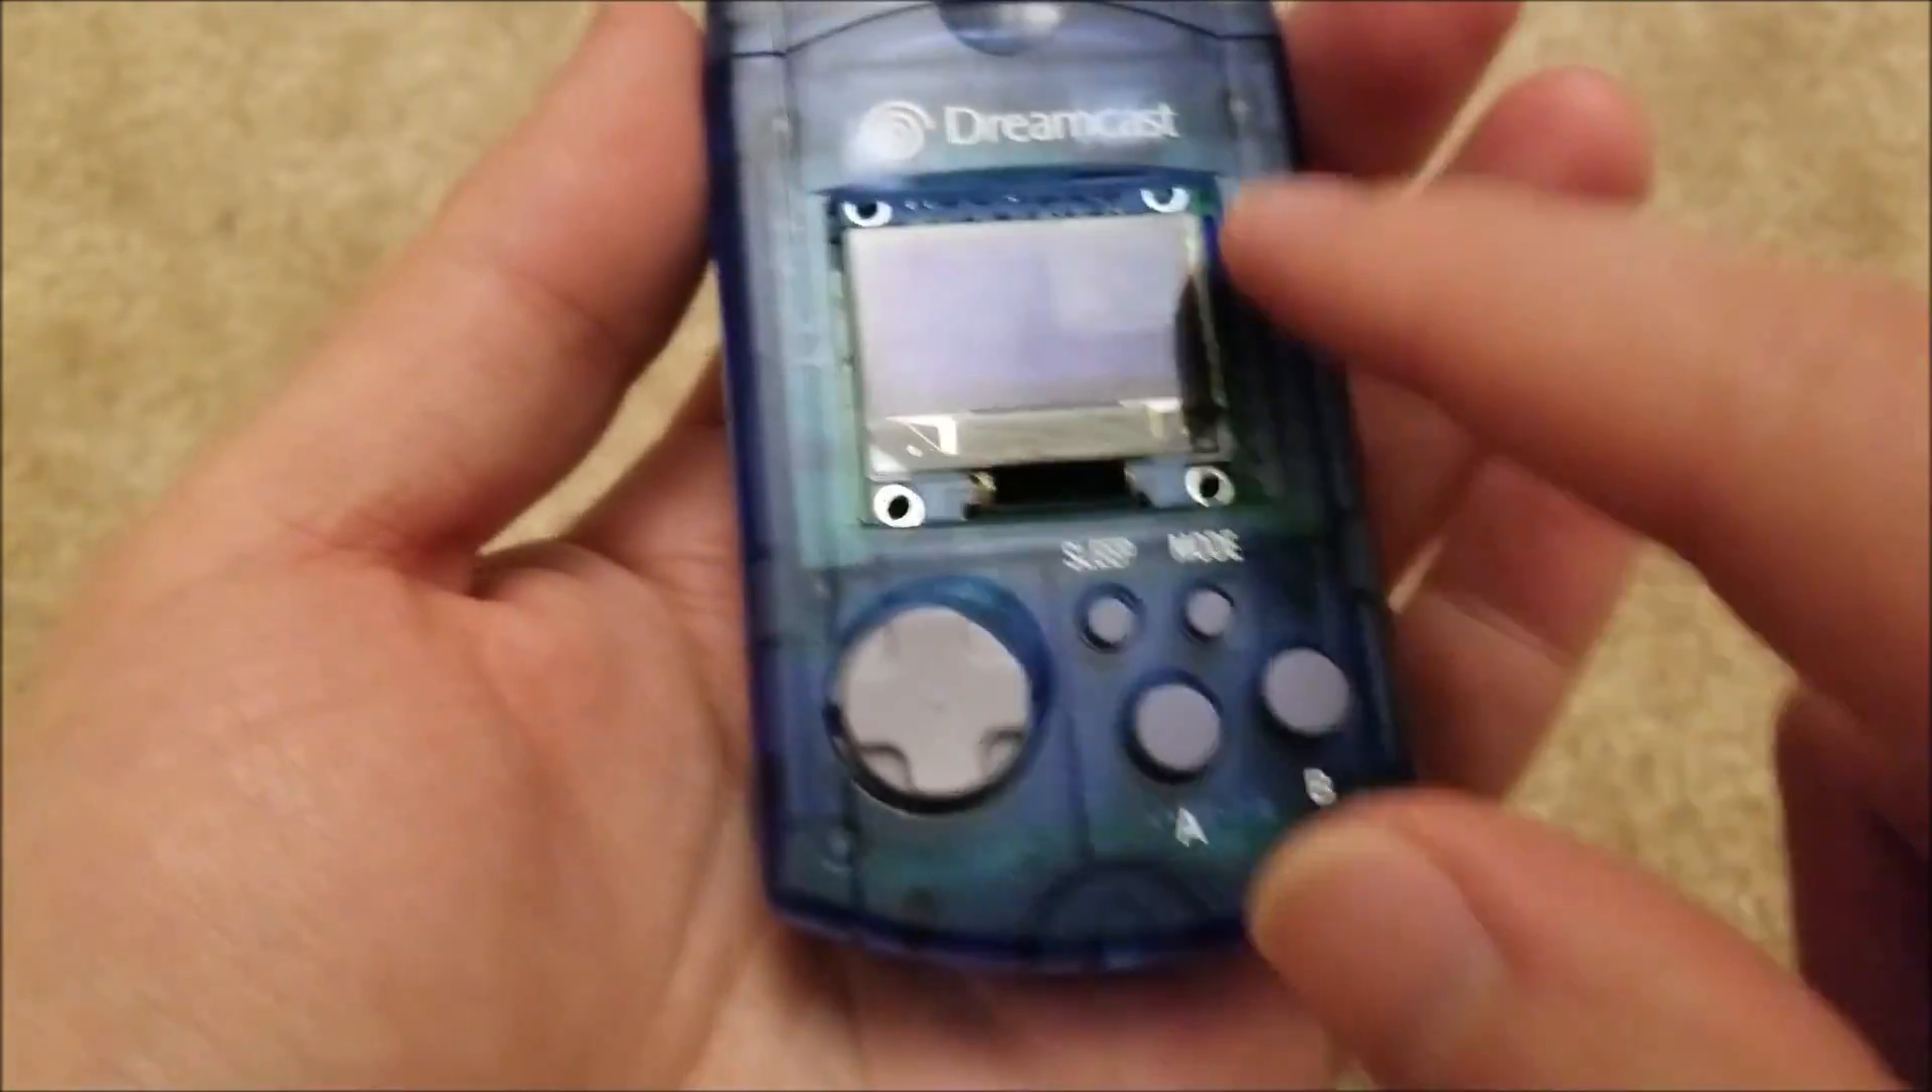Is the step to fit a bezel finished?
No.